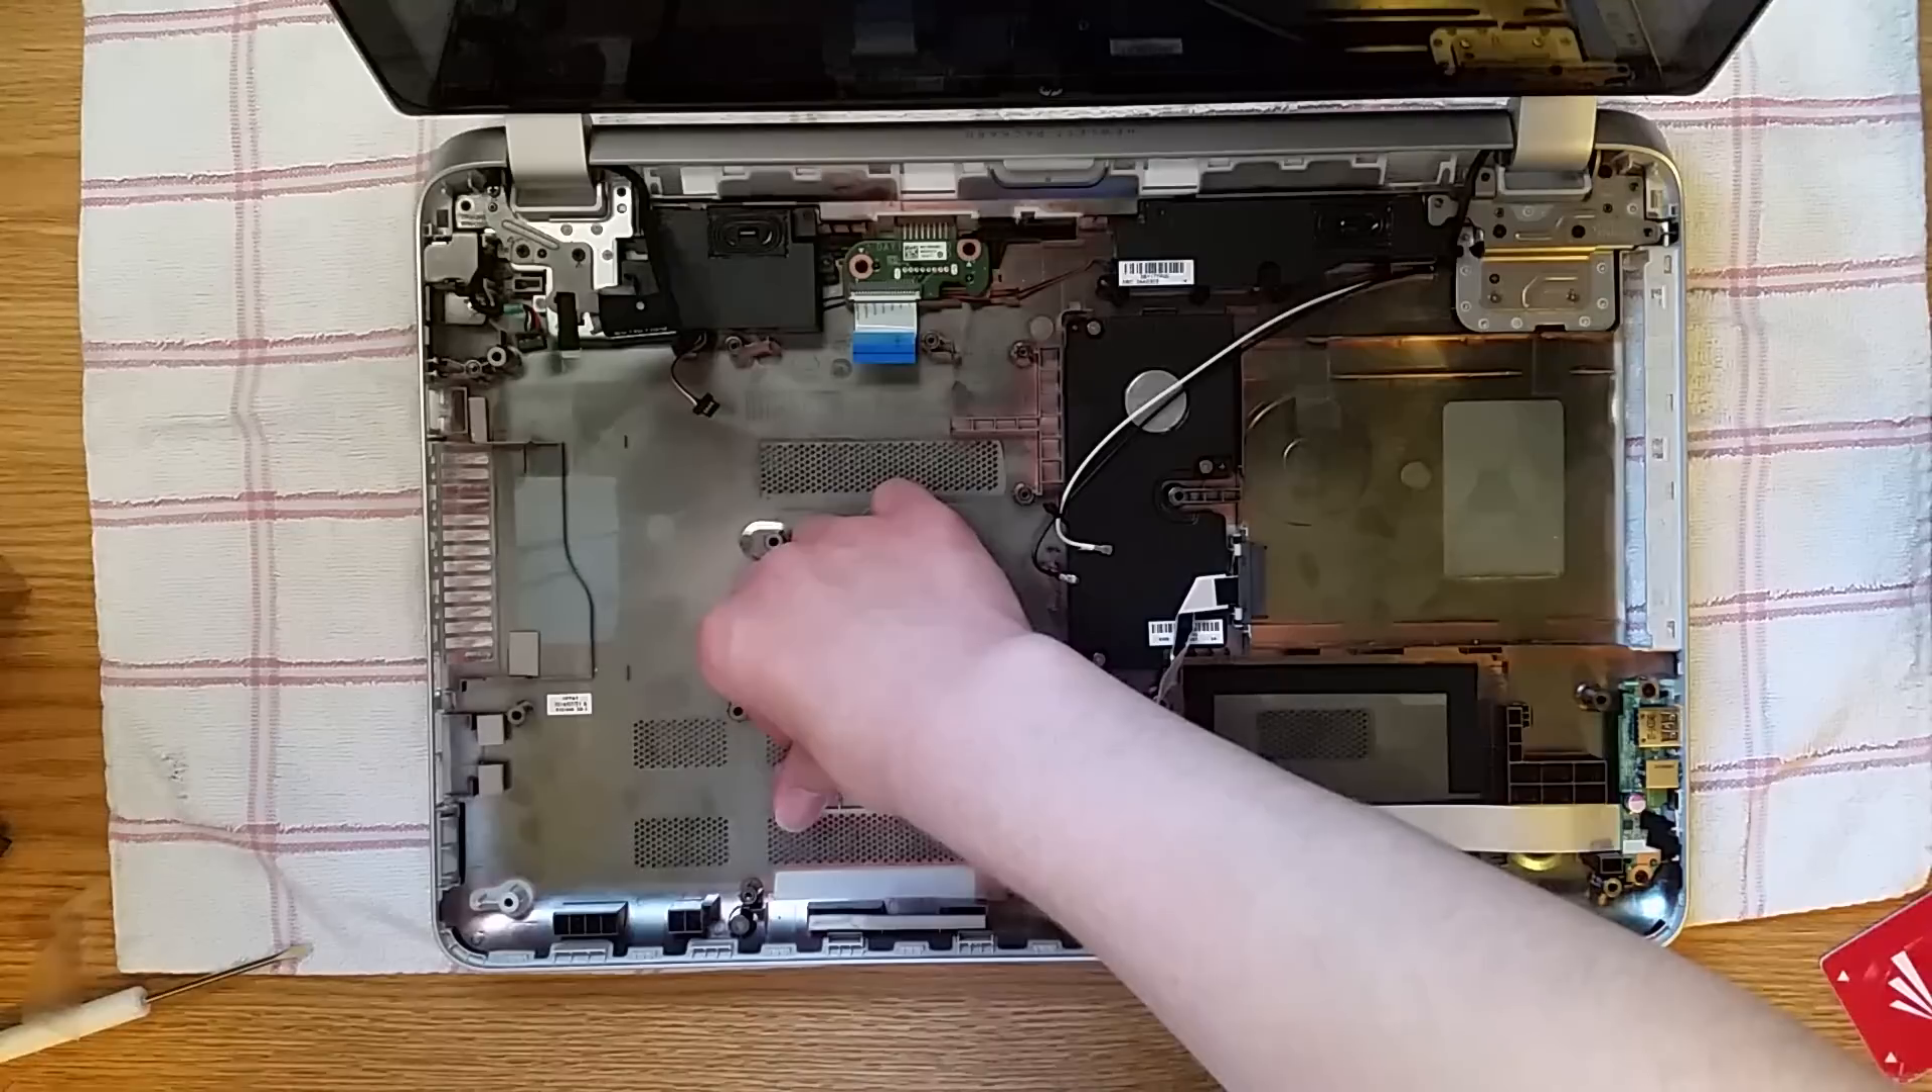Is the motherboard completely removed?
Yes.